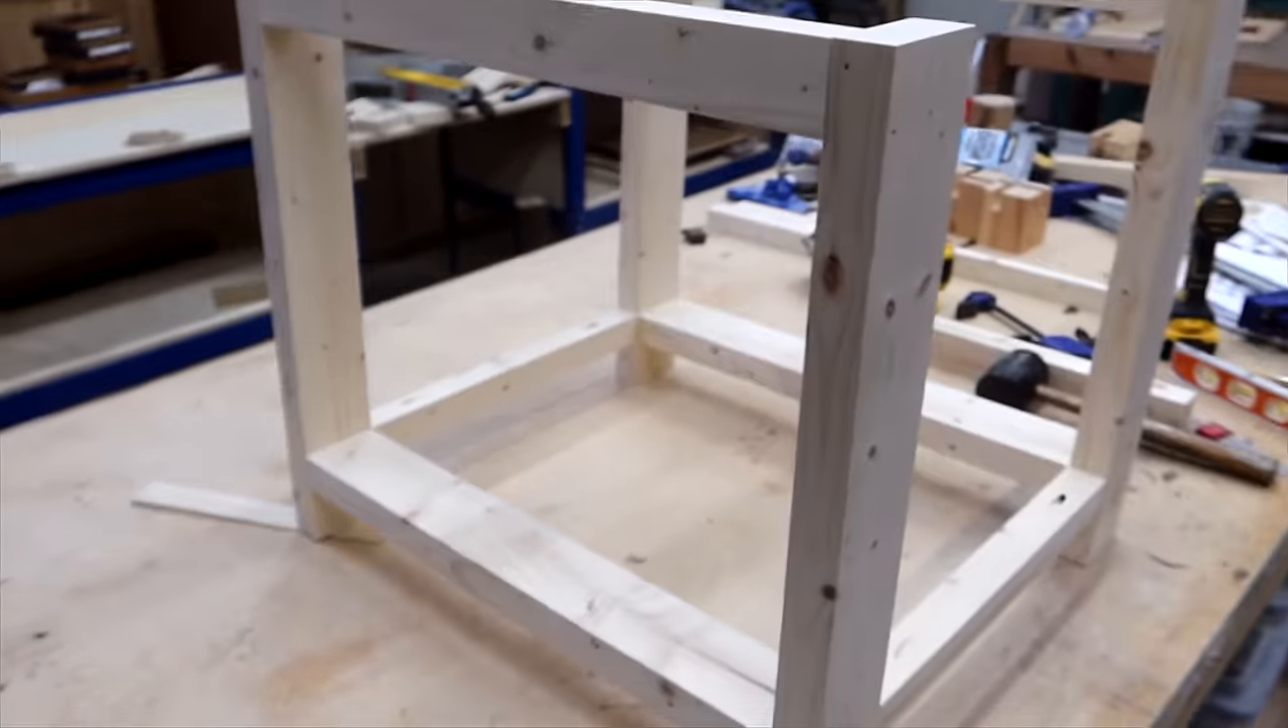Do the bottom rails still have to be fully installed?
No.